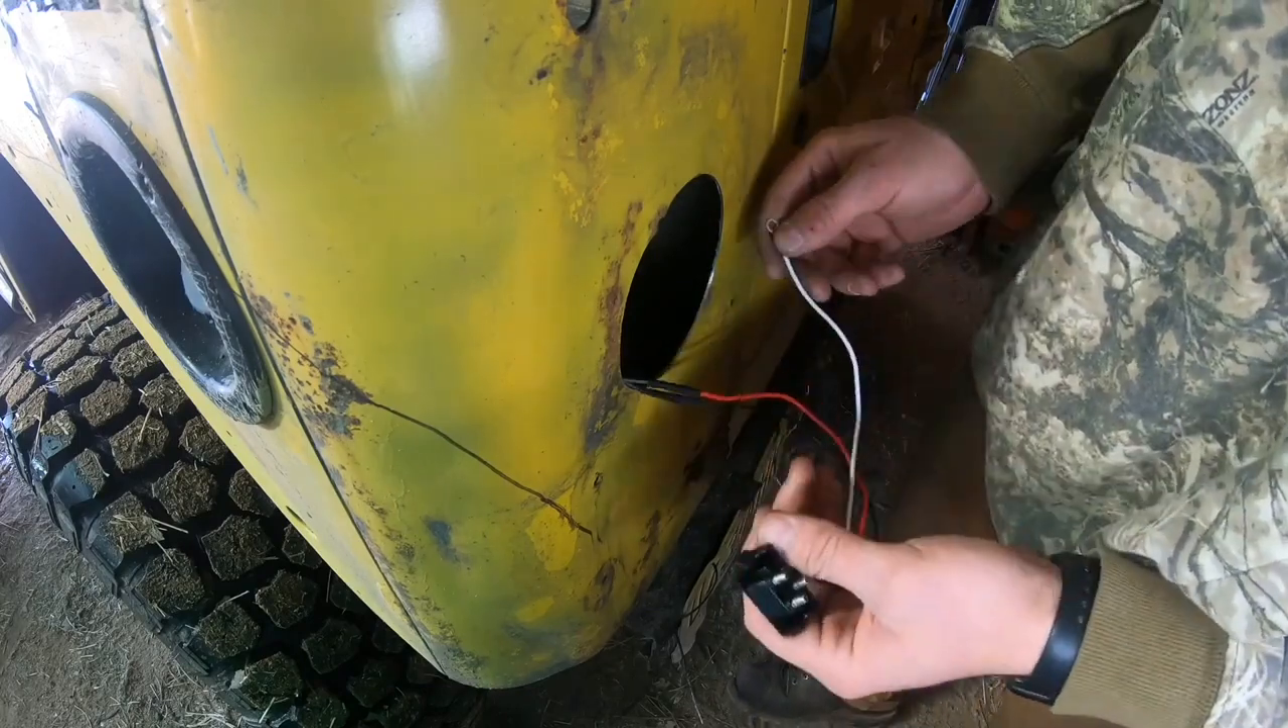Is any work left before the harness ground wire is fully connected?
Yes.